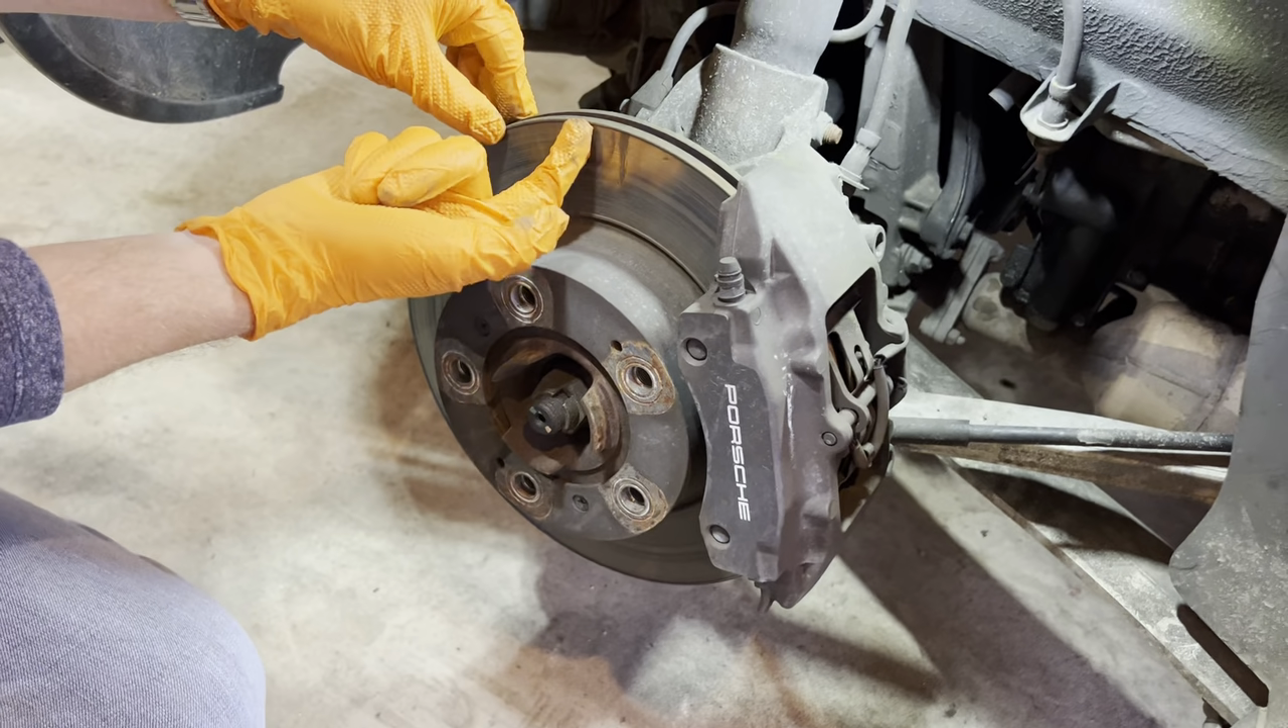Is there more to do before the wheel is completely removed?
No.